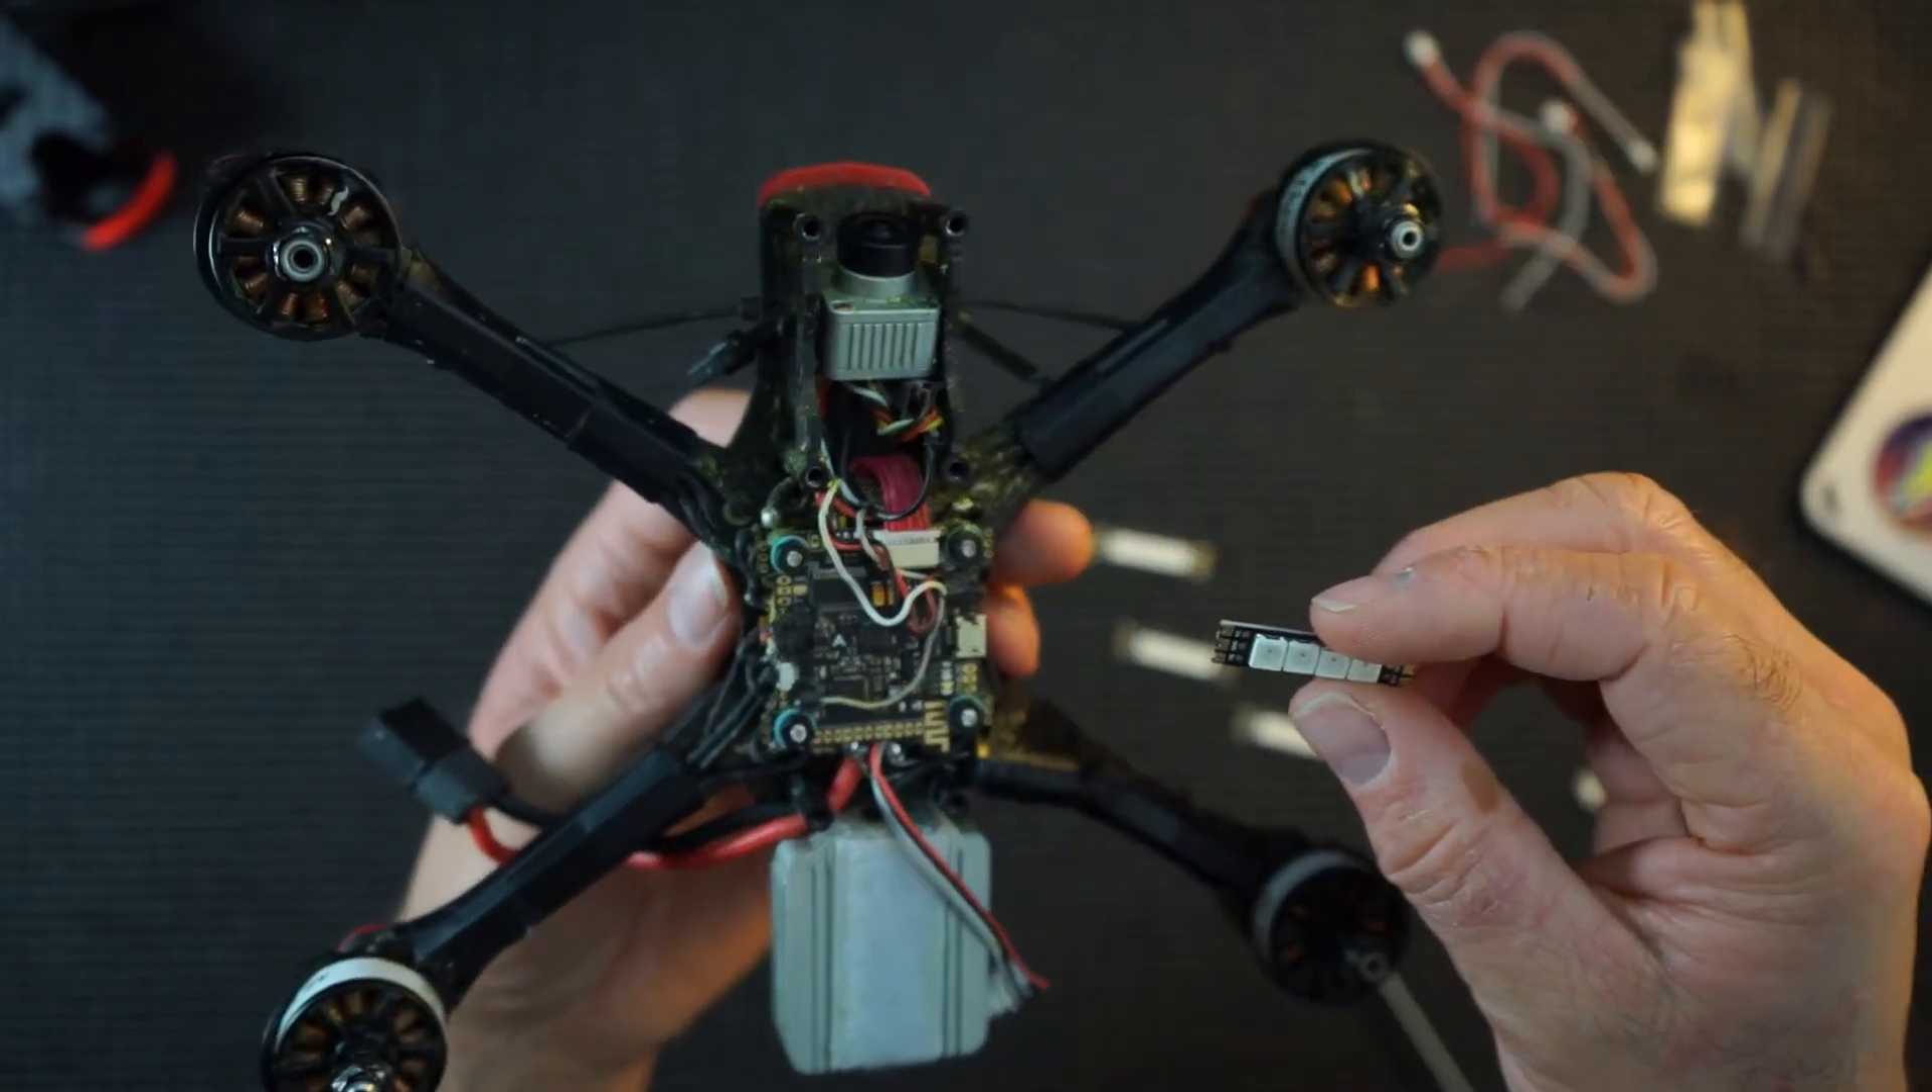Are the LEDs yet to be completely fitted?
Yes.